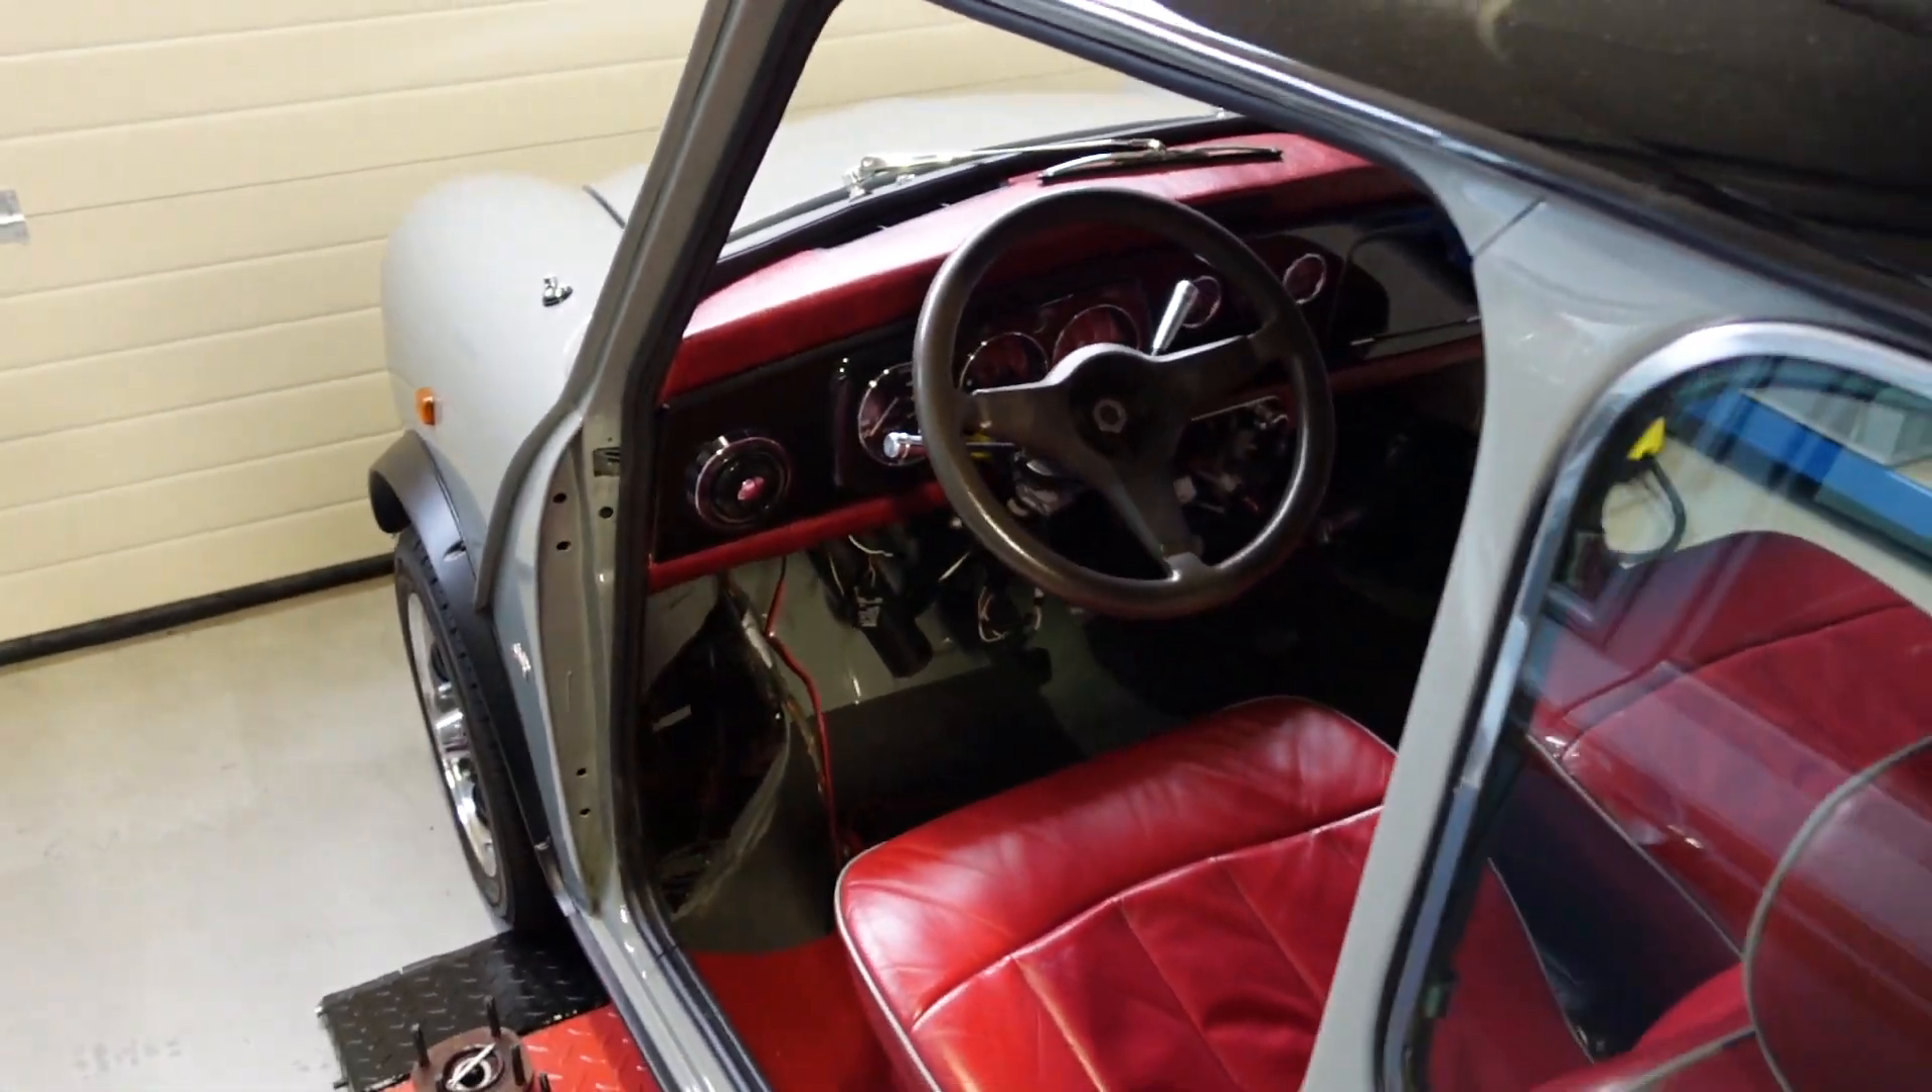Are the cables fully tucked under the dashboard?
No.